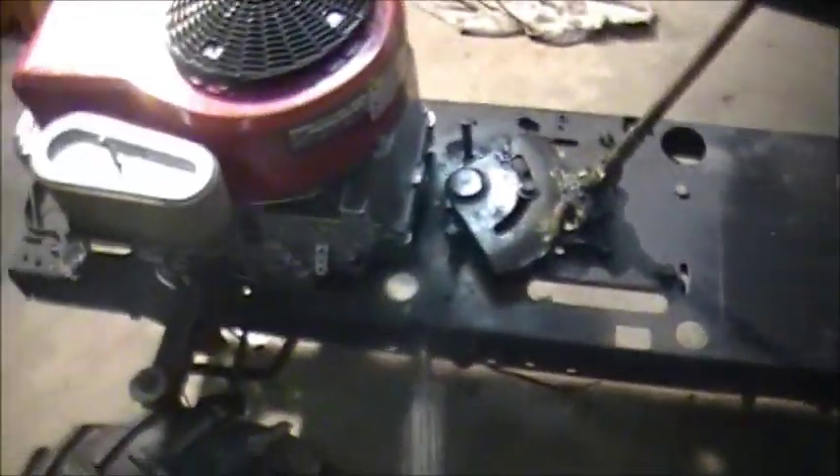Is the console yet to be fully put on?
Yes.